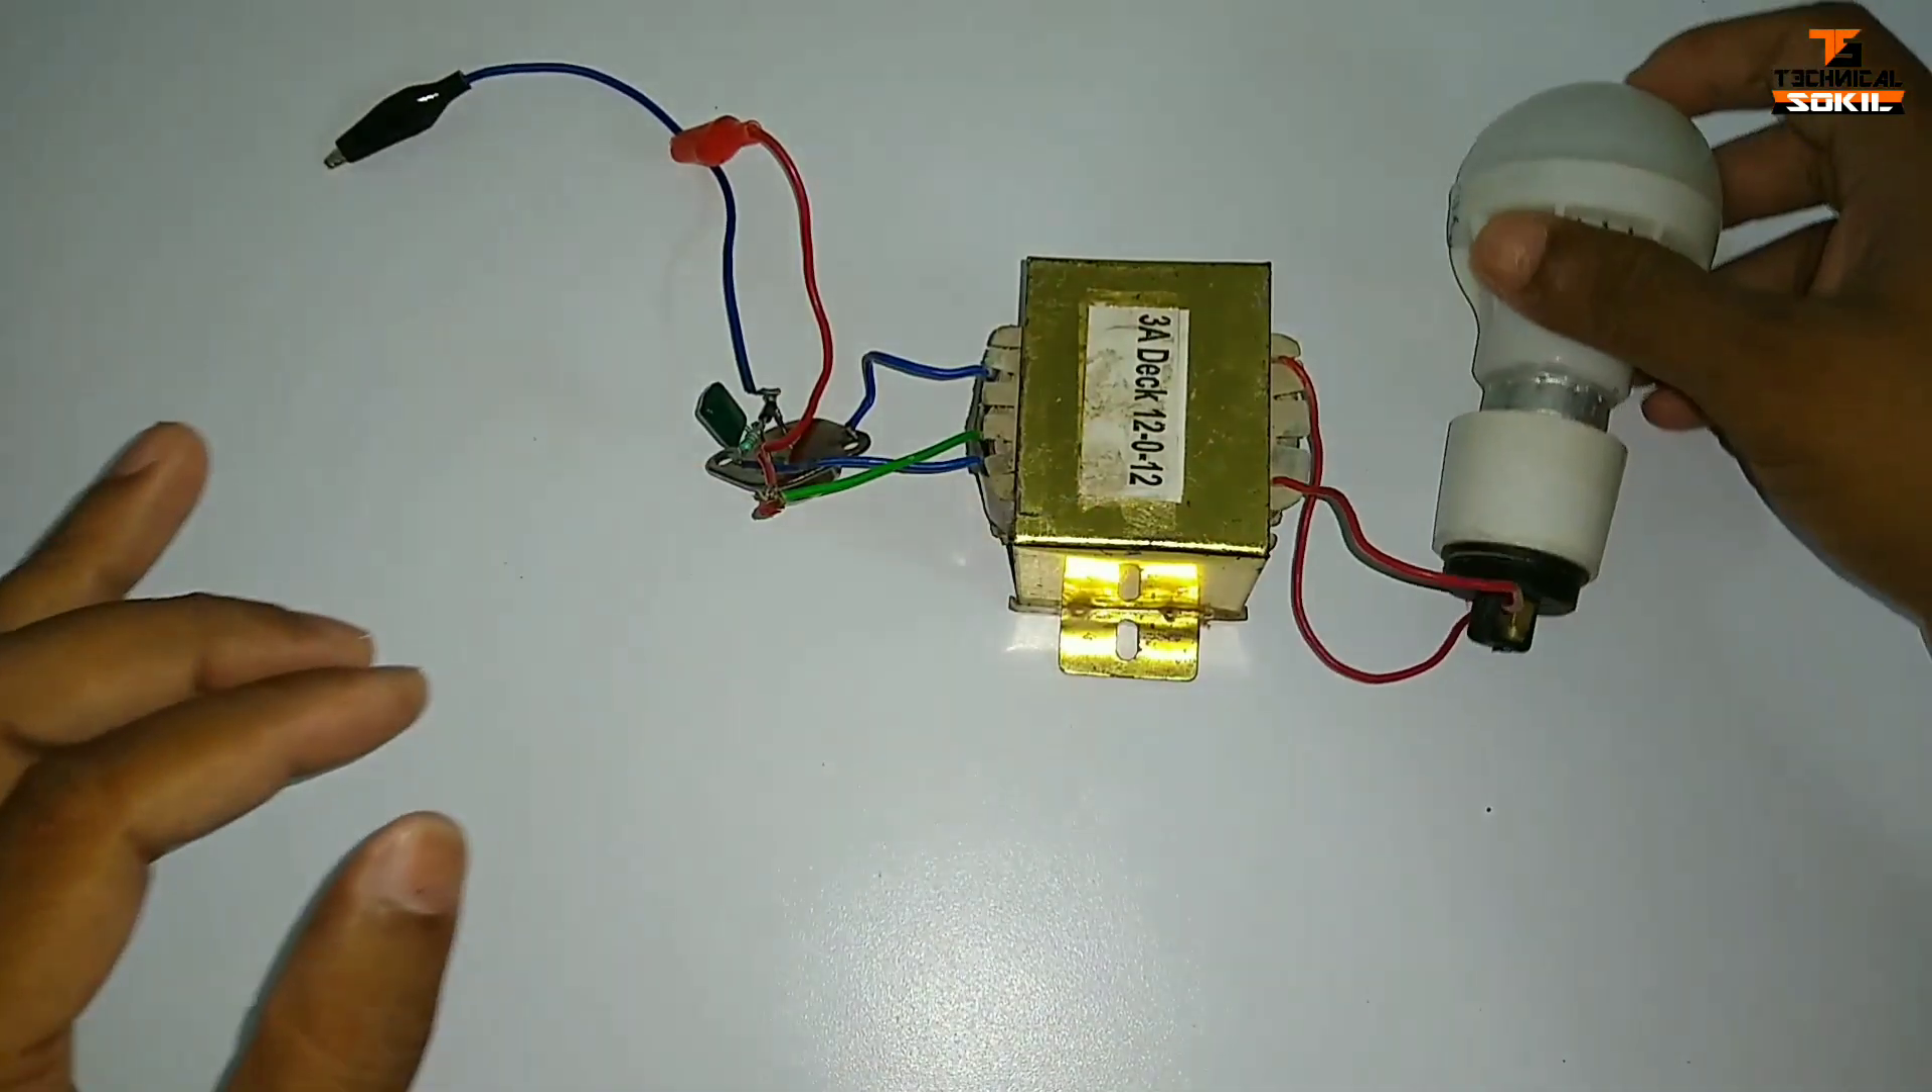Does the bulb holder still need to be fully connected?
No.